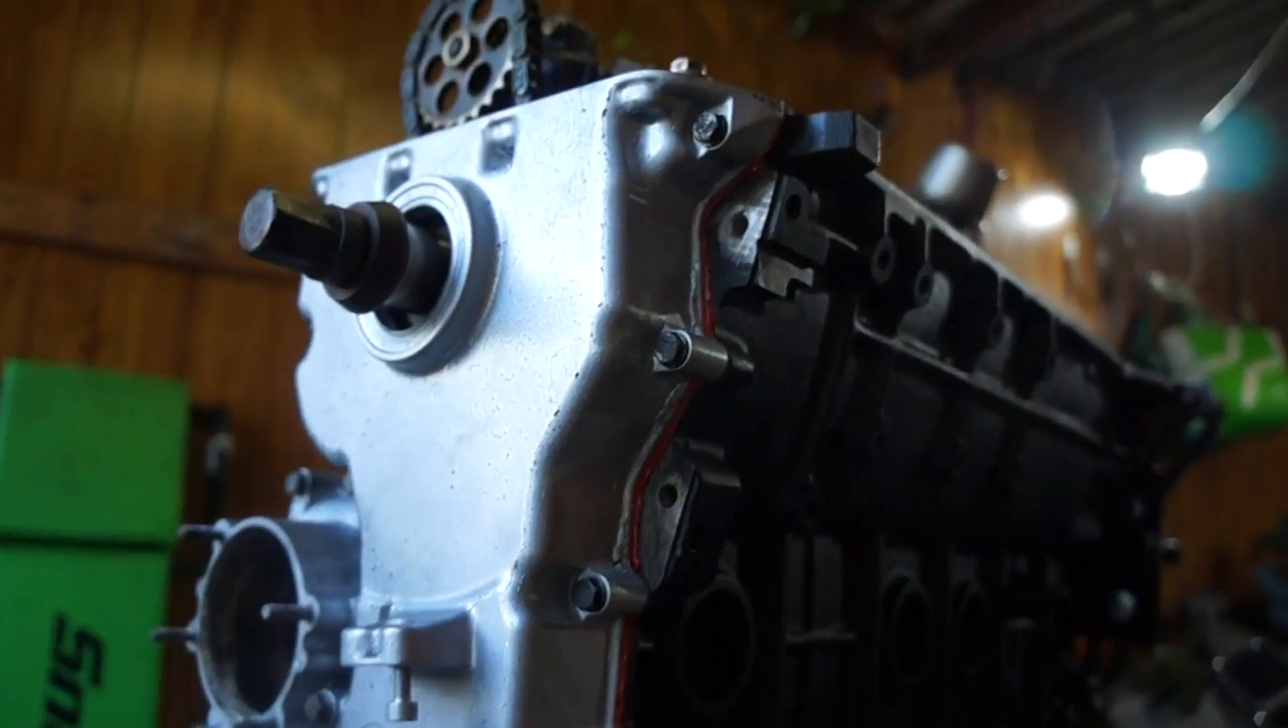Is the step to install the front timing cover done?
Yes.